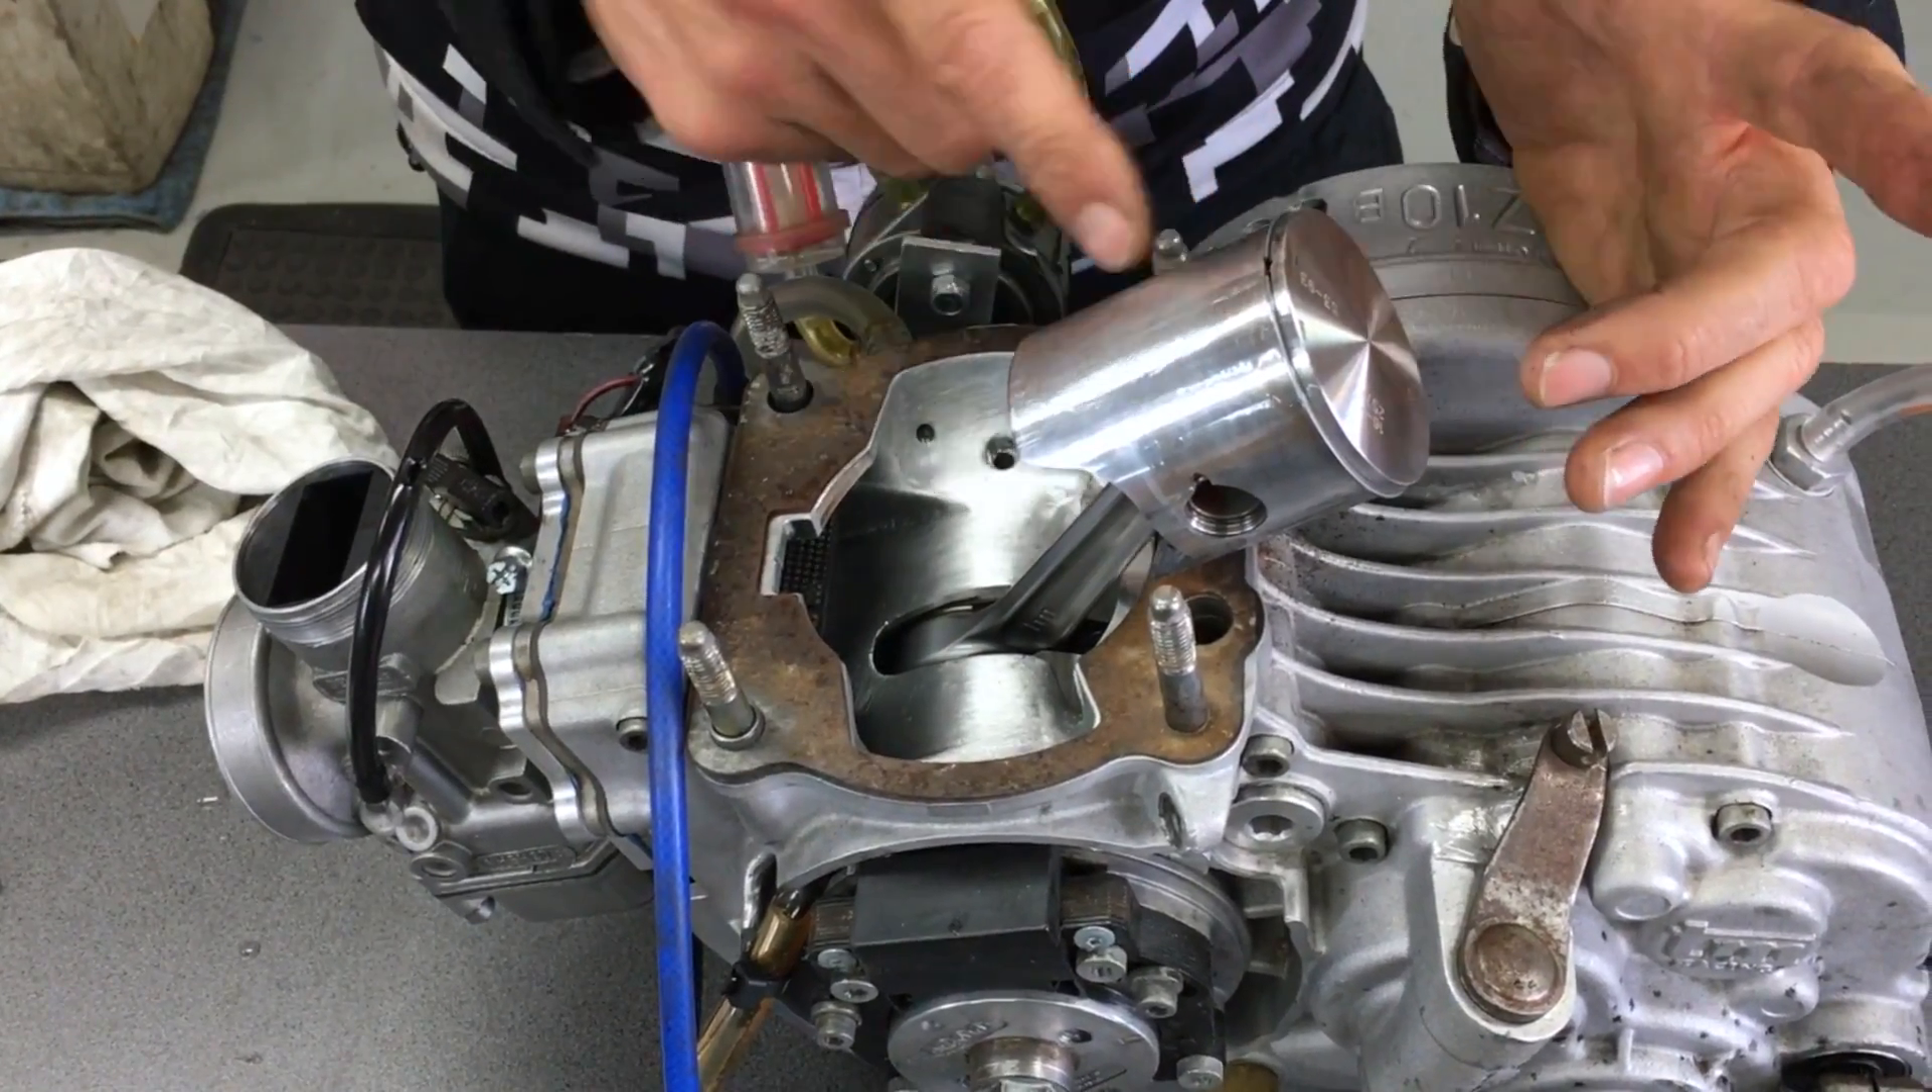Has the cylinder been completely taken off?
Yes.